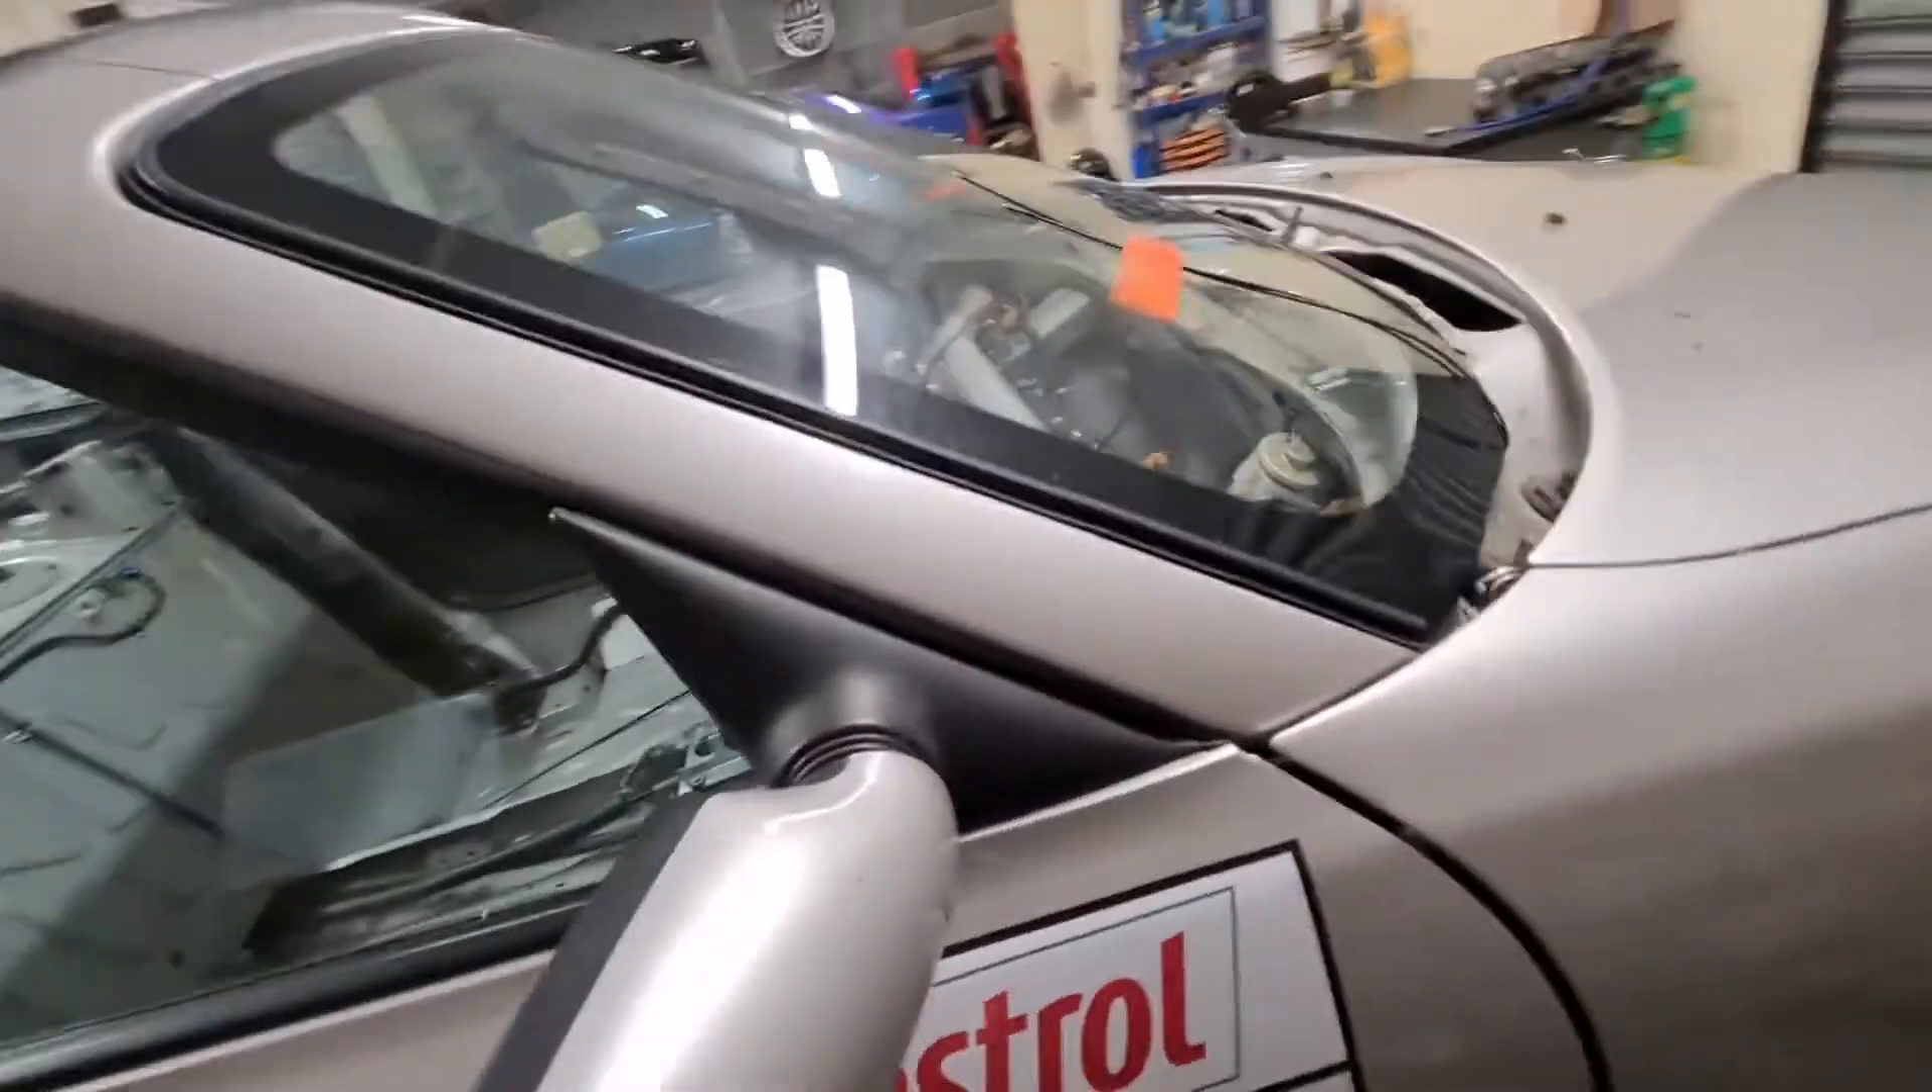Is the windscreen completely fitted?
Yes.